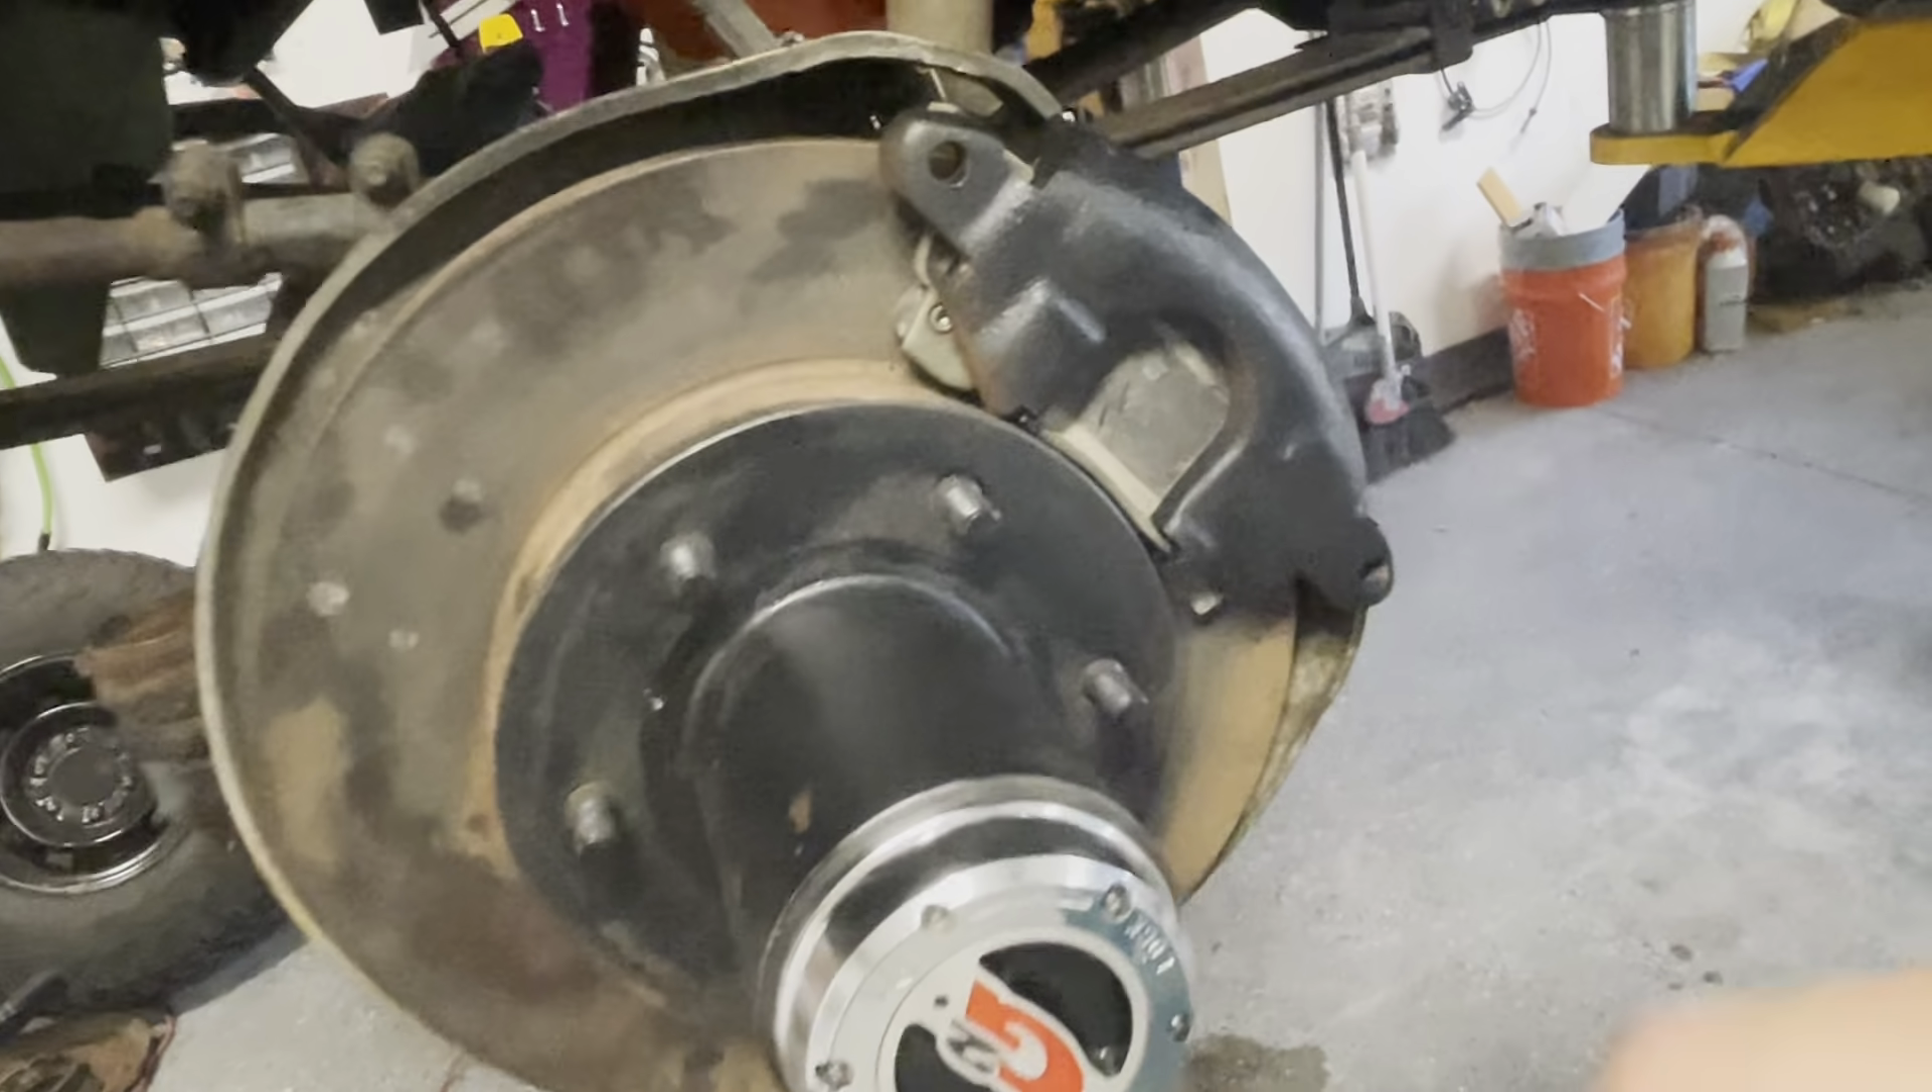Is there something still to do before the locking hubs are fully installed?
No.